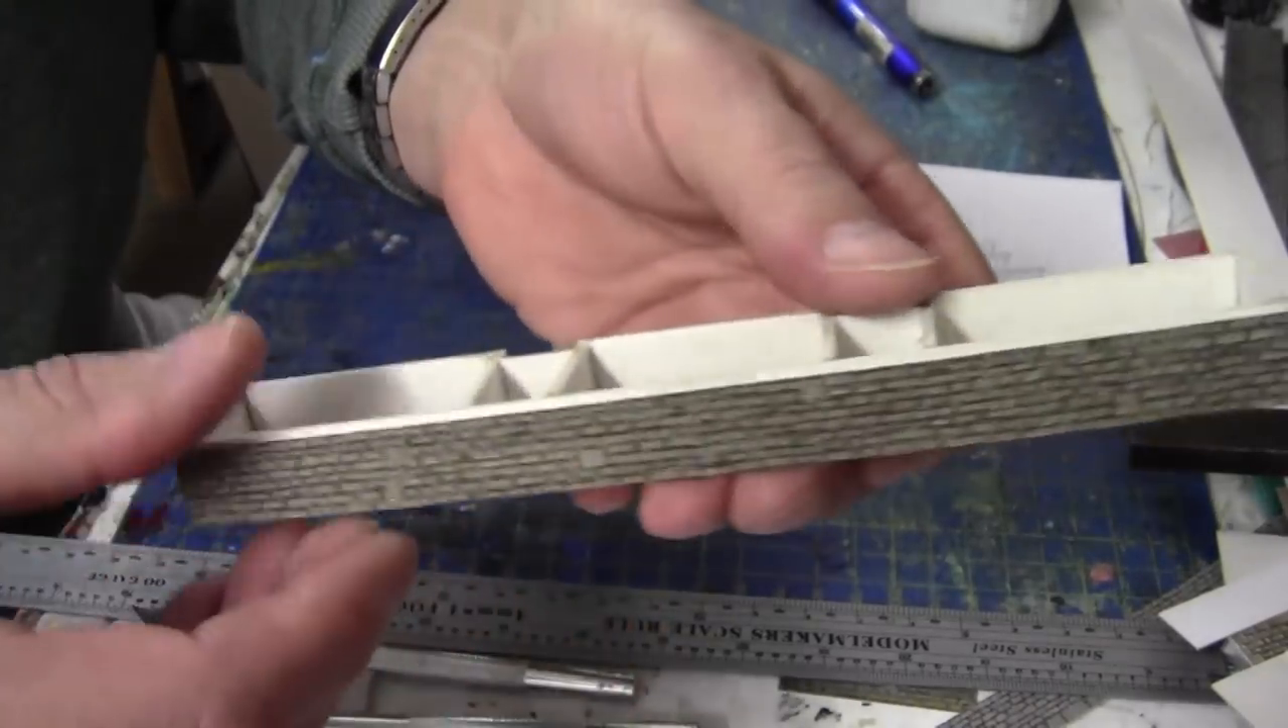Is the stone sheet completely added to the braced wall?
Yes.